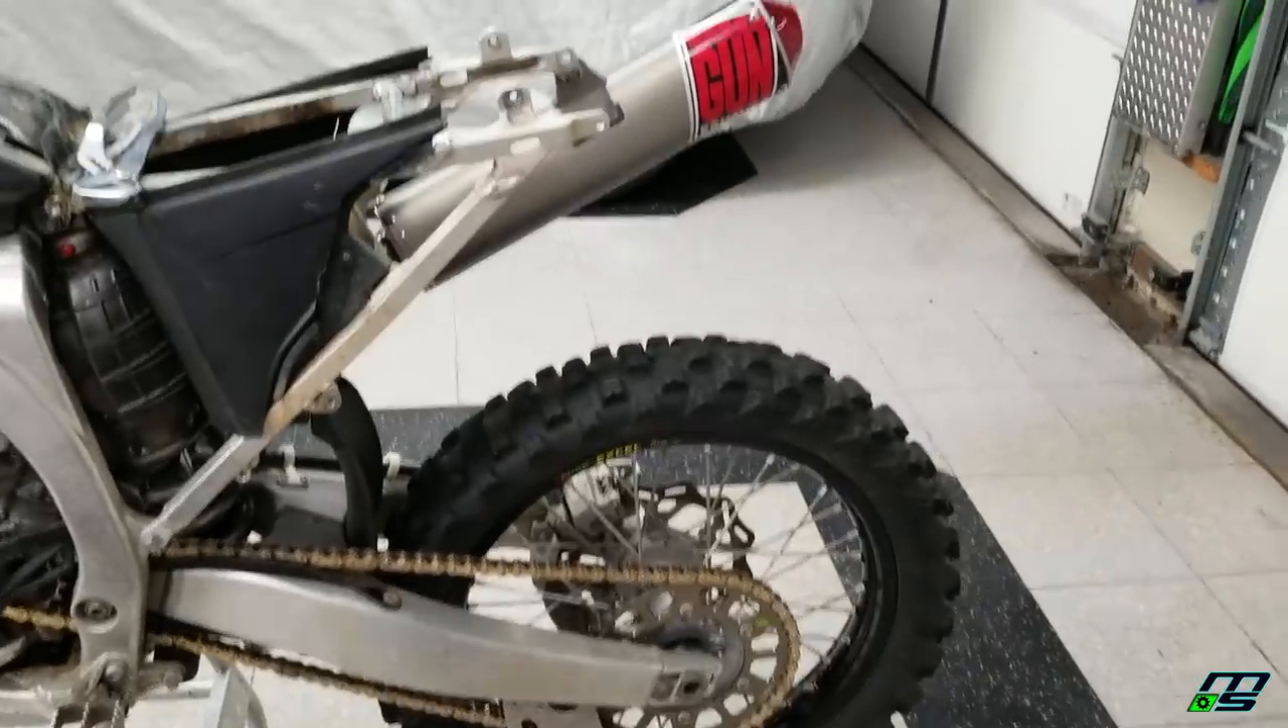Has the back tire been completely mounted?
Yes.